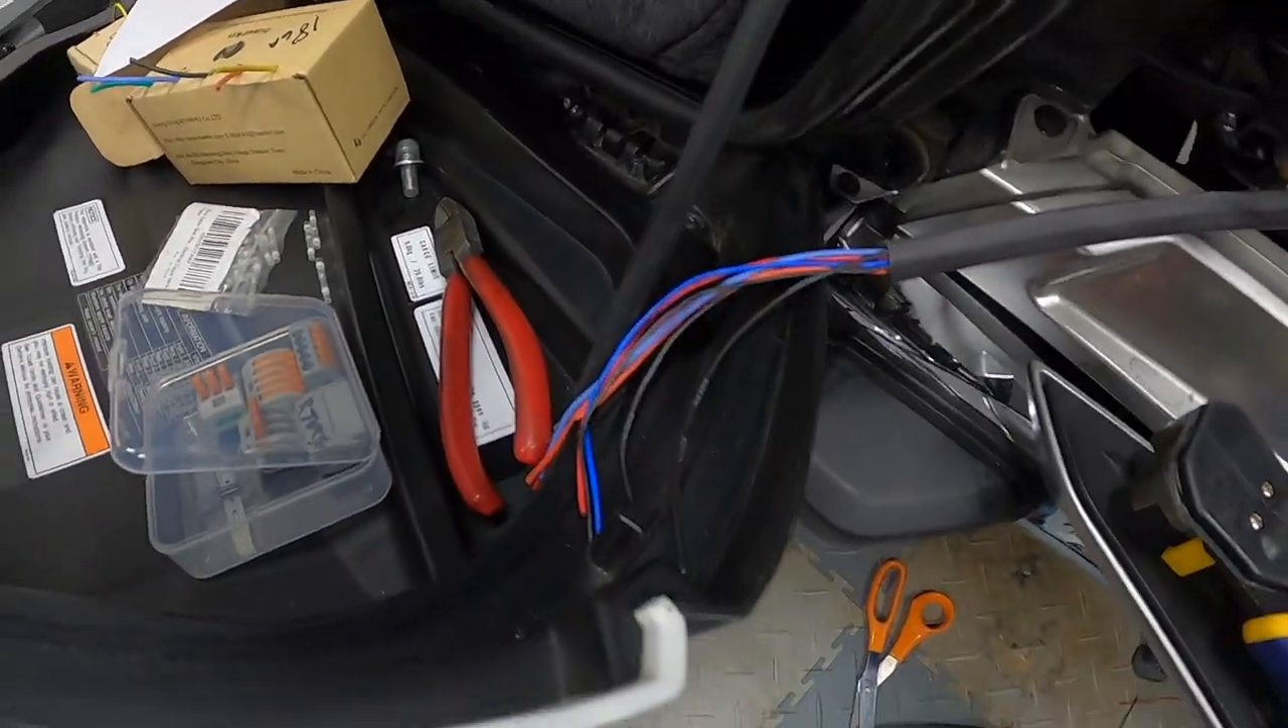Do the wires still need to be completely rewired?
Yes.